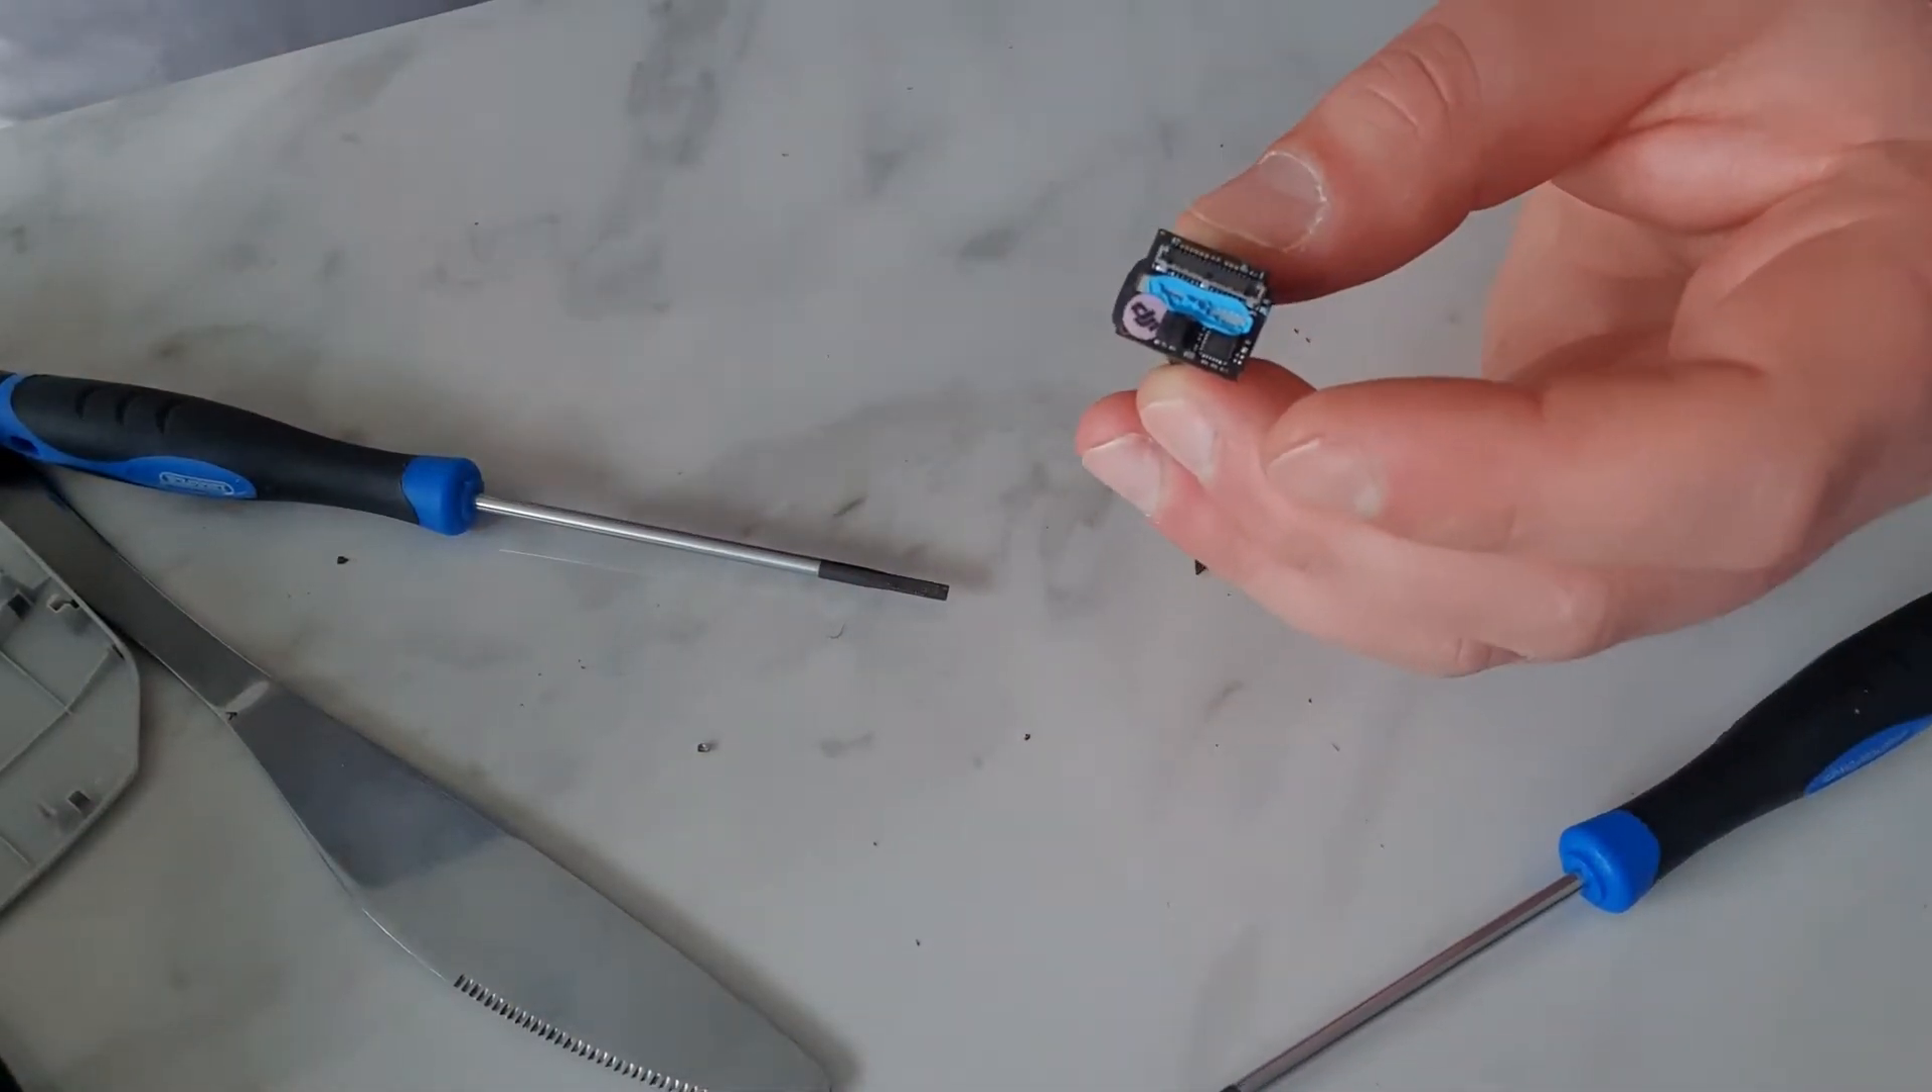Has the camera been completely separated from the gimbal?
Yes.